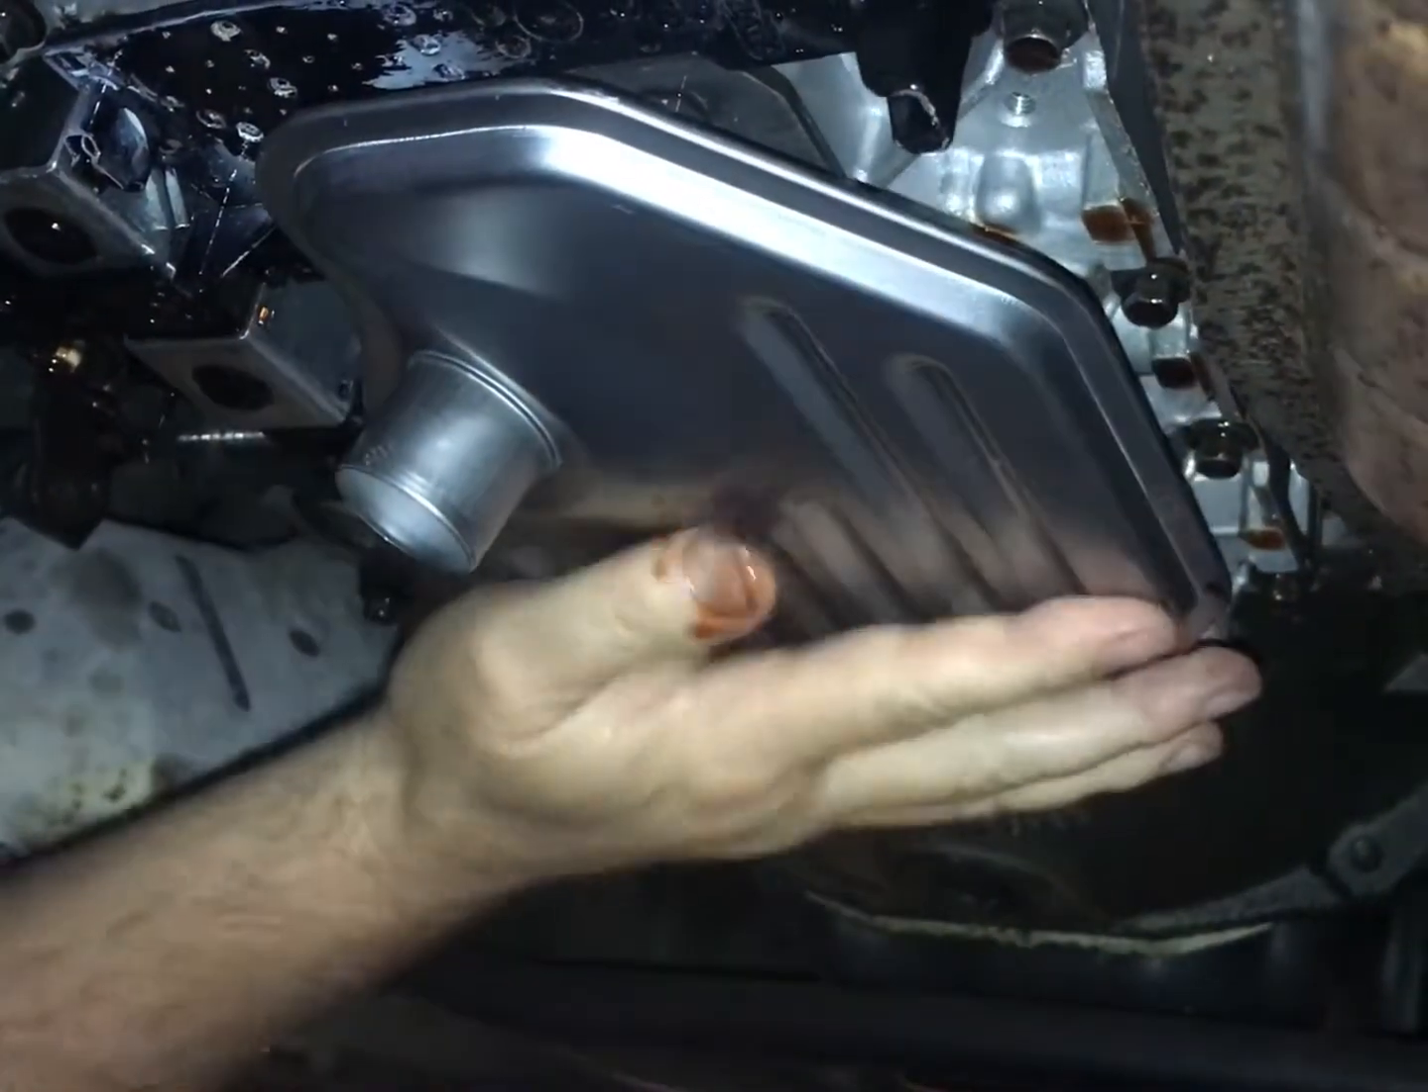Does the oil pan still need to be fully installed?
Yes.